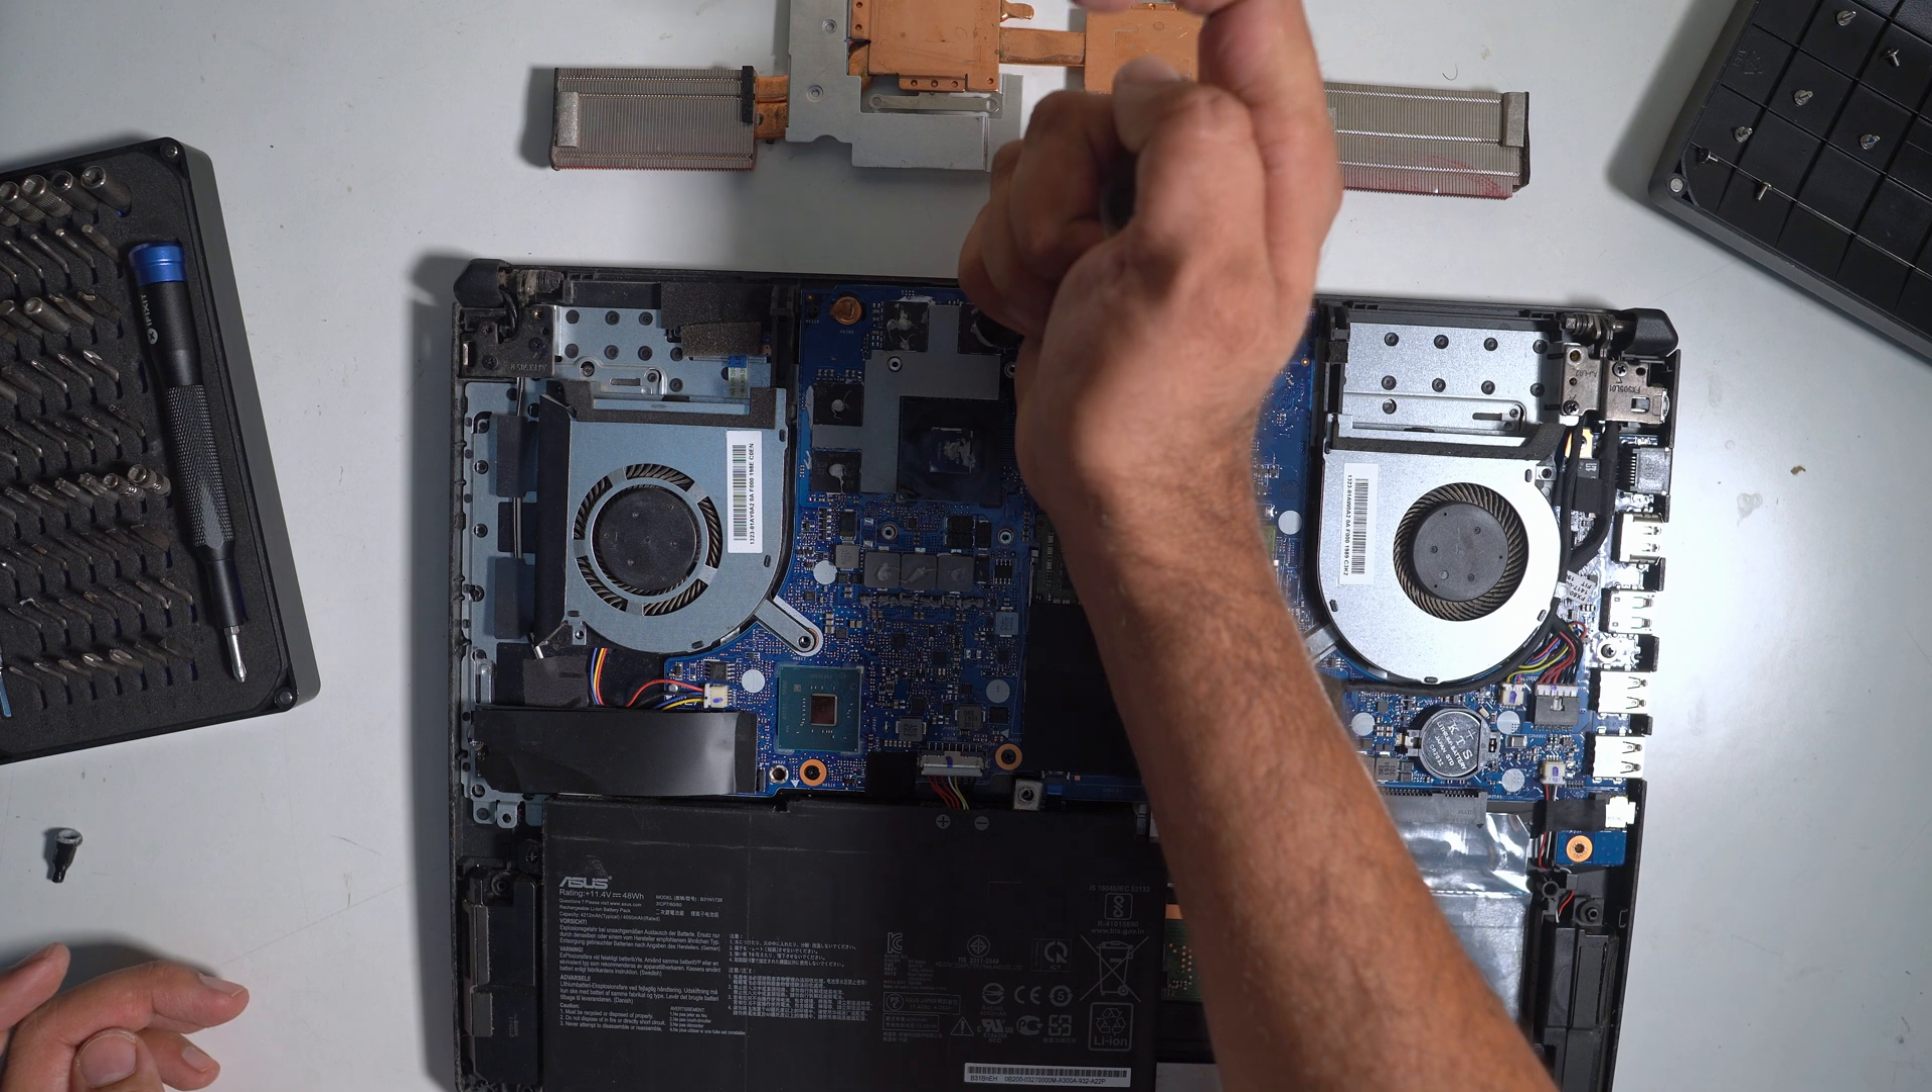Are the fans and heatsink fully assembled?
No.